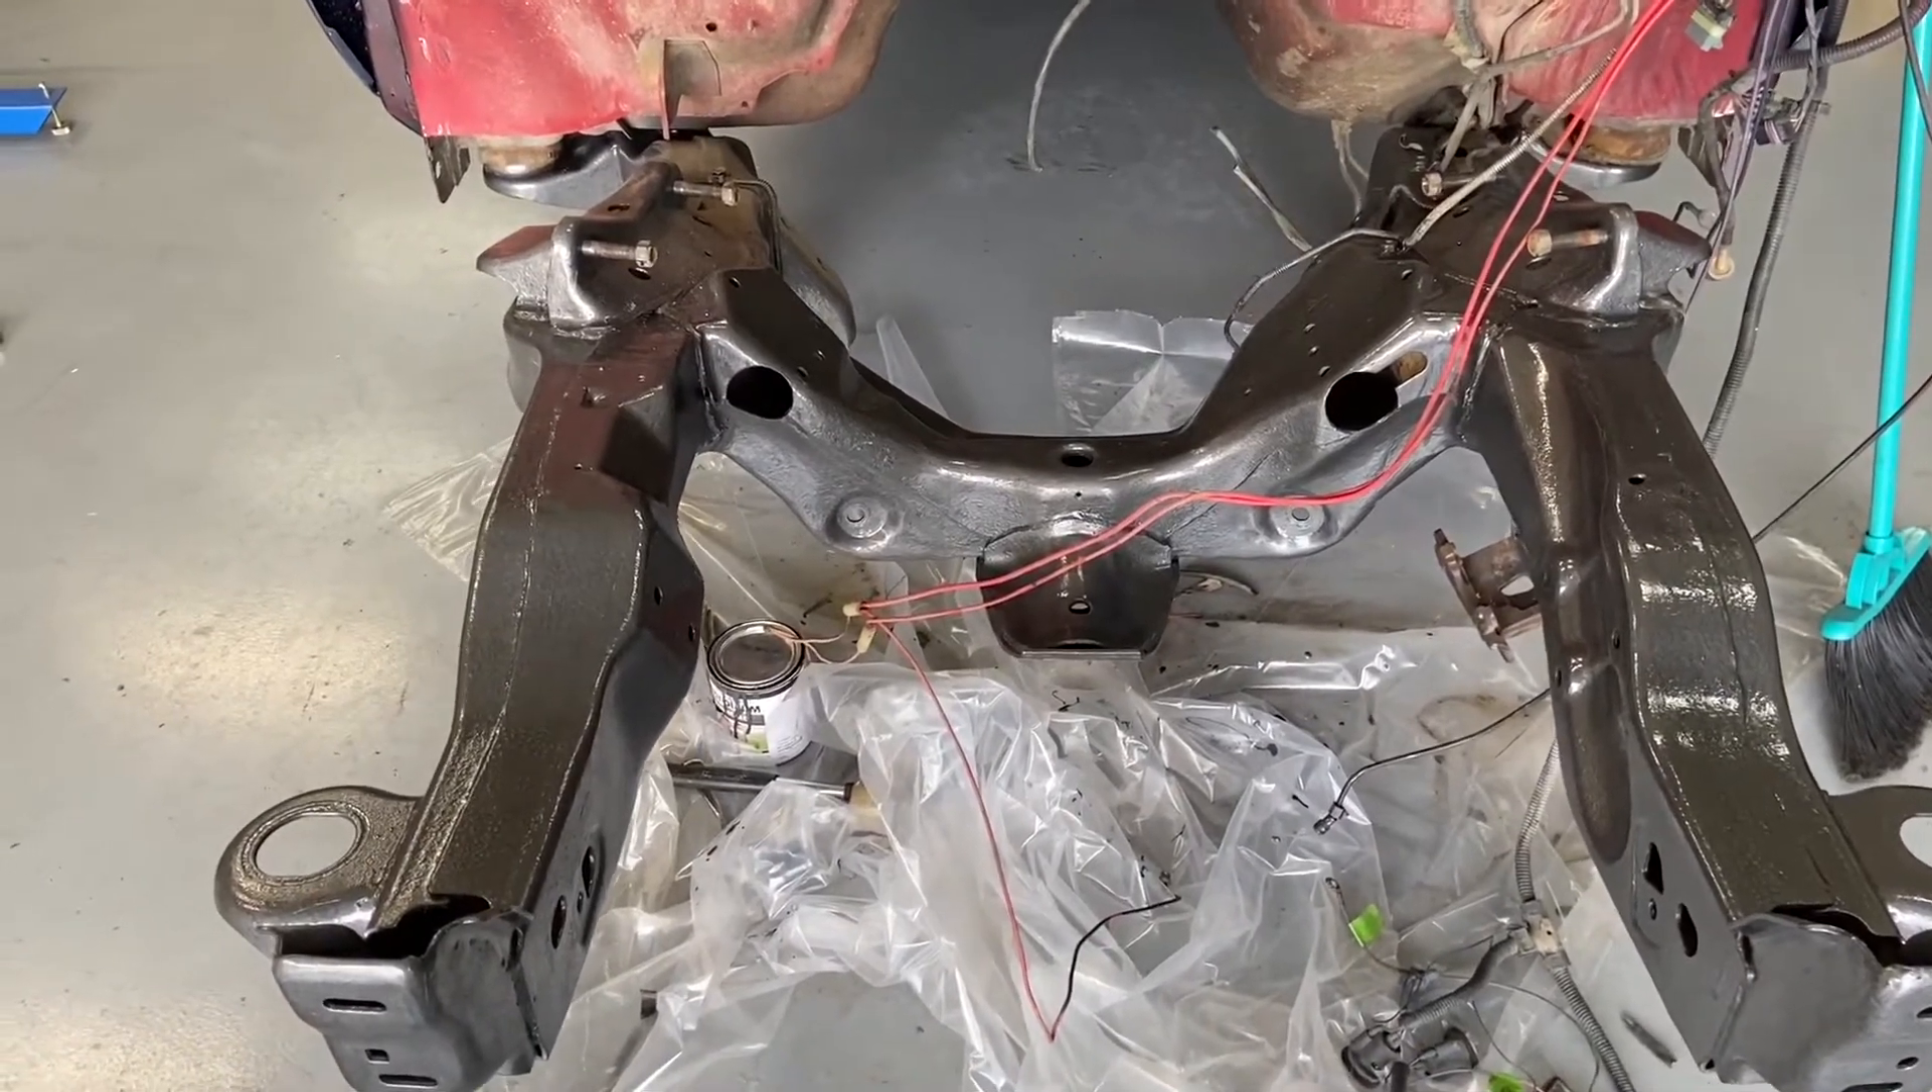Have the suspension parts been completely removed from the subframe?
Yes.